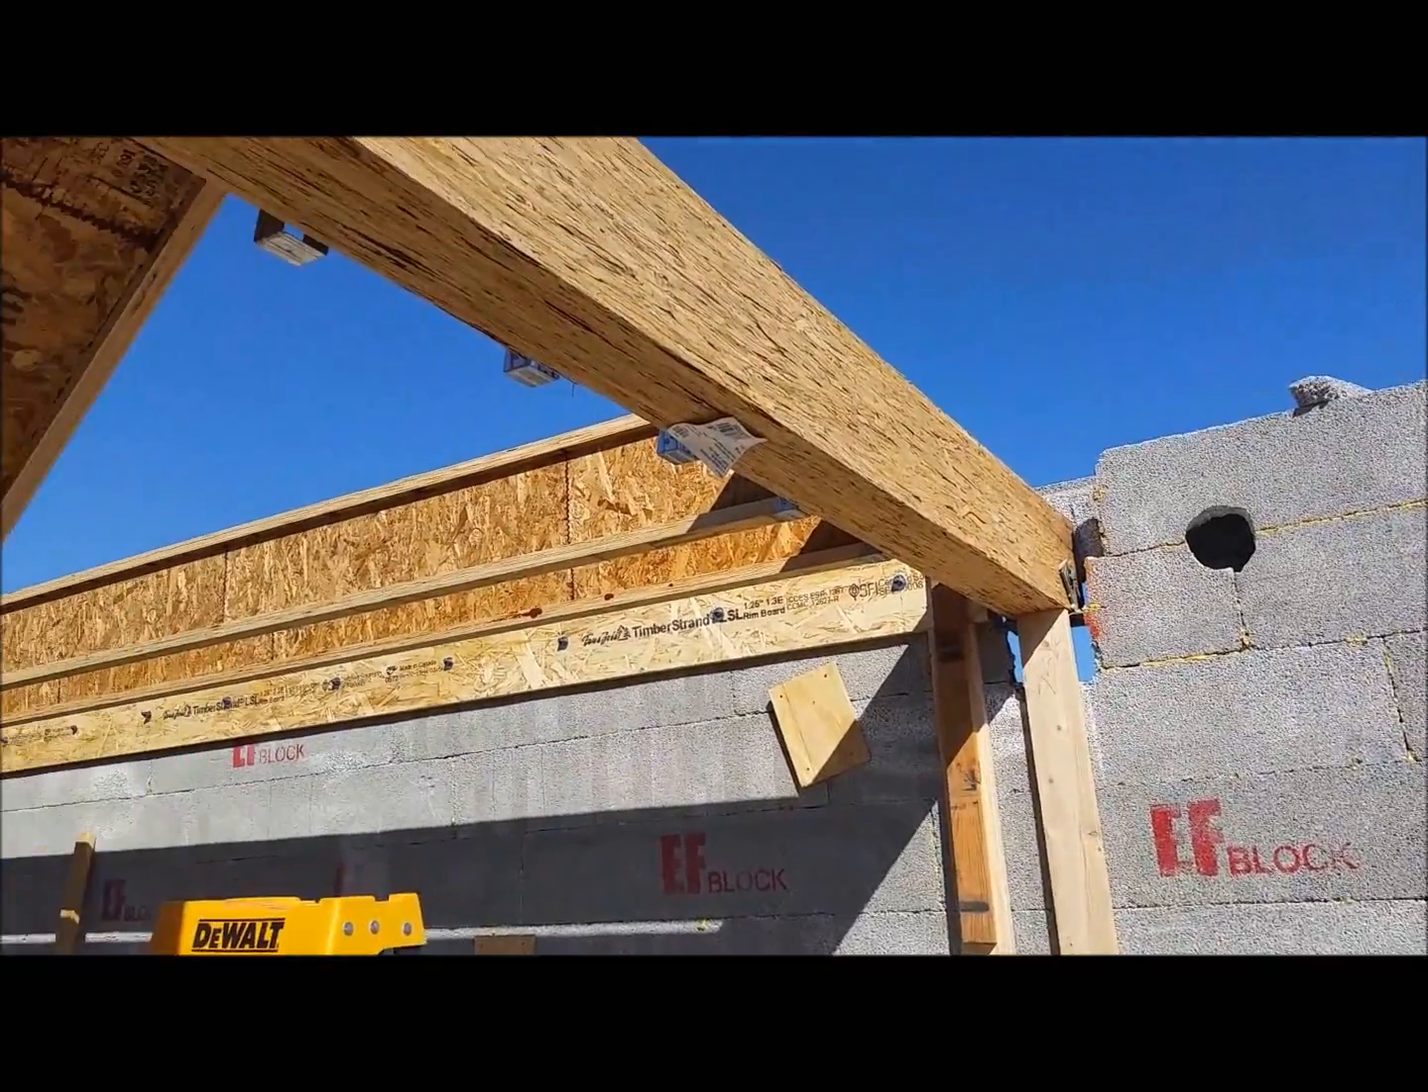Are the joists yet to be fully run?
Yes.